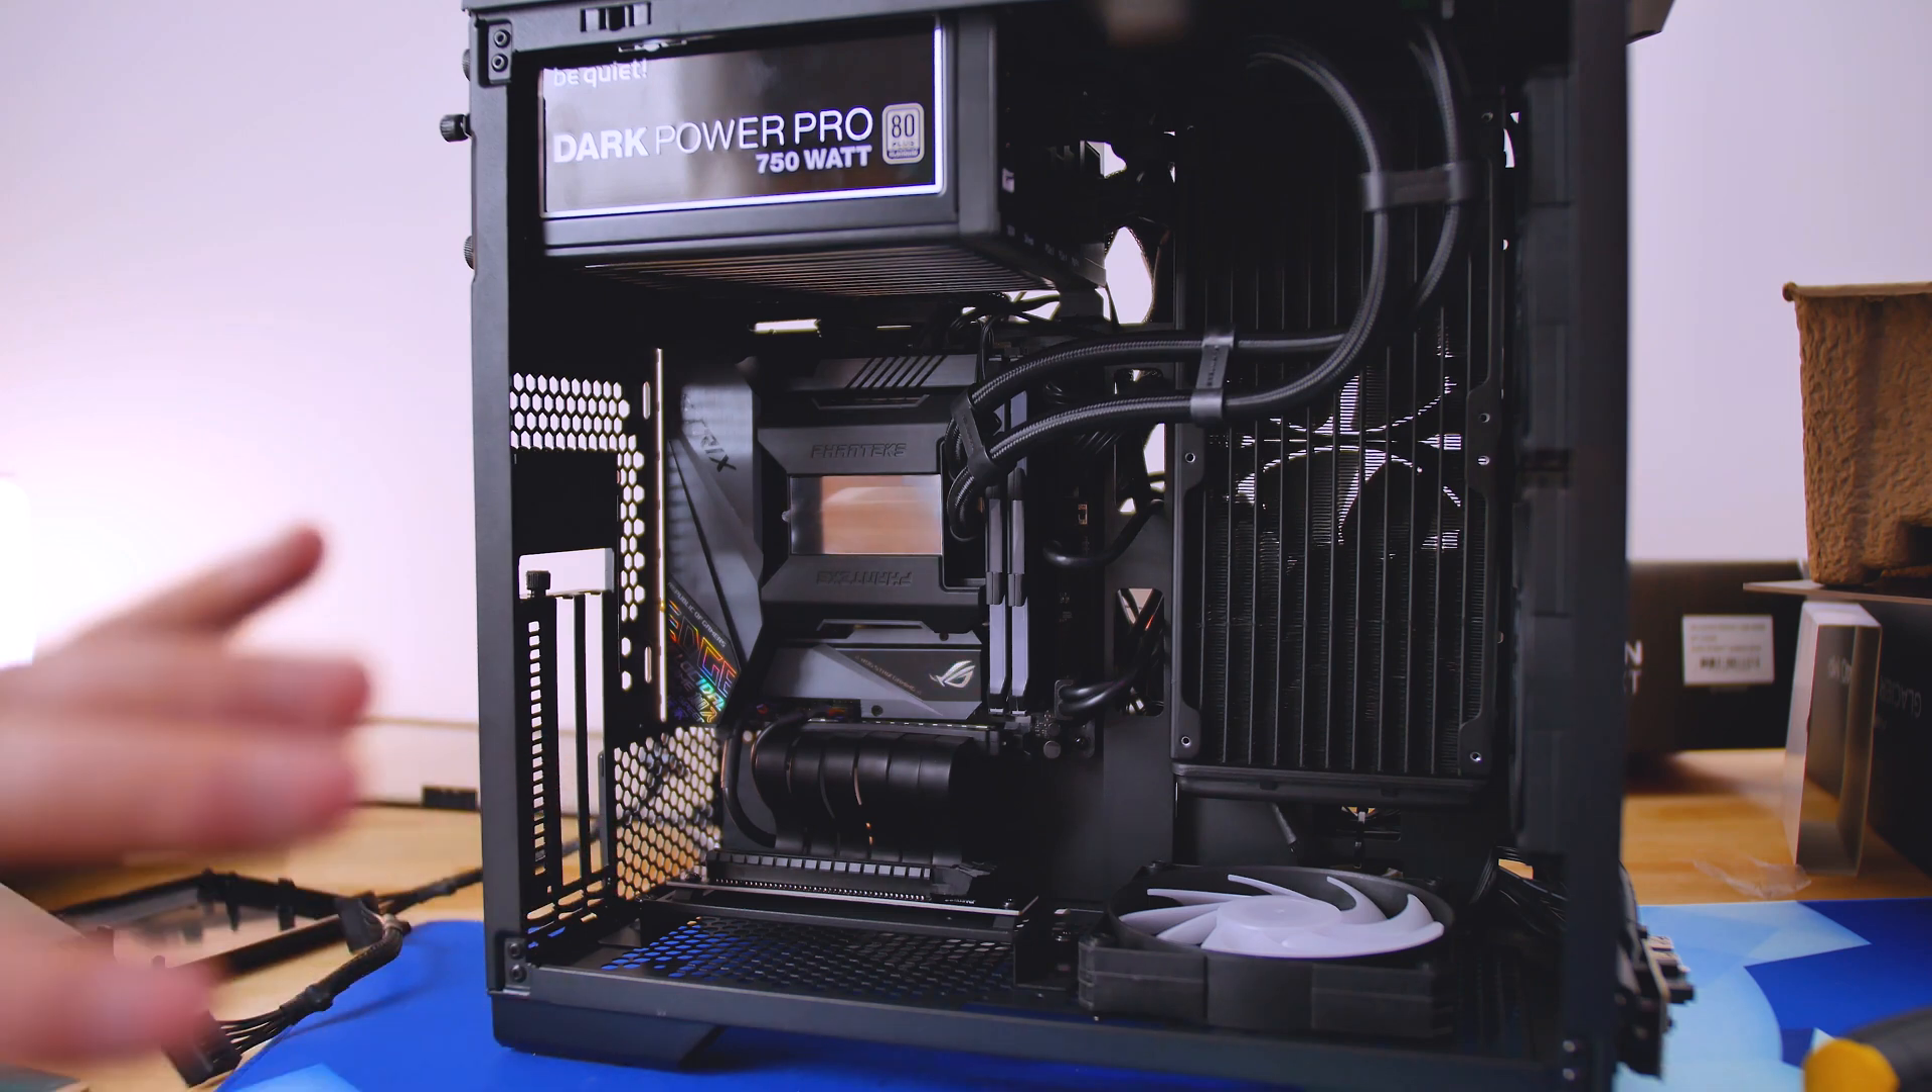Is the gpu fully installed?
No.